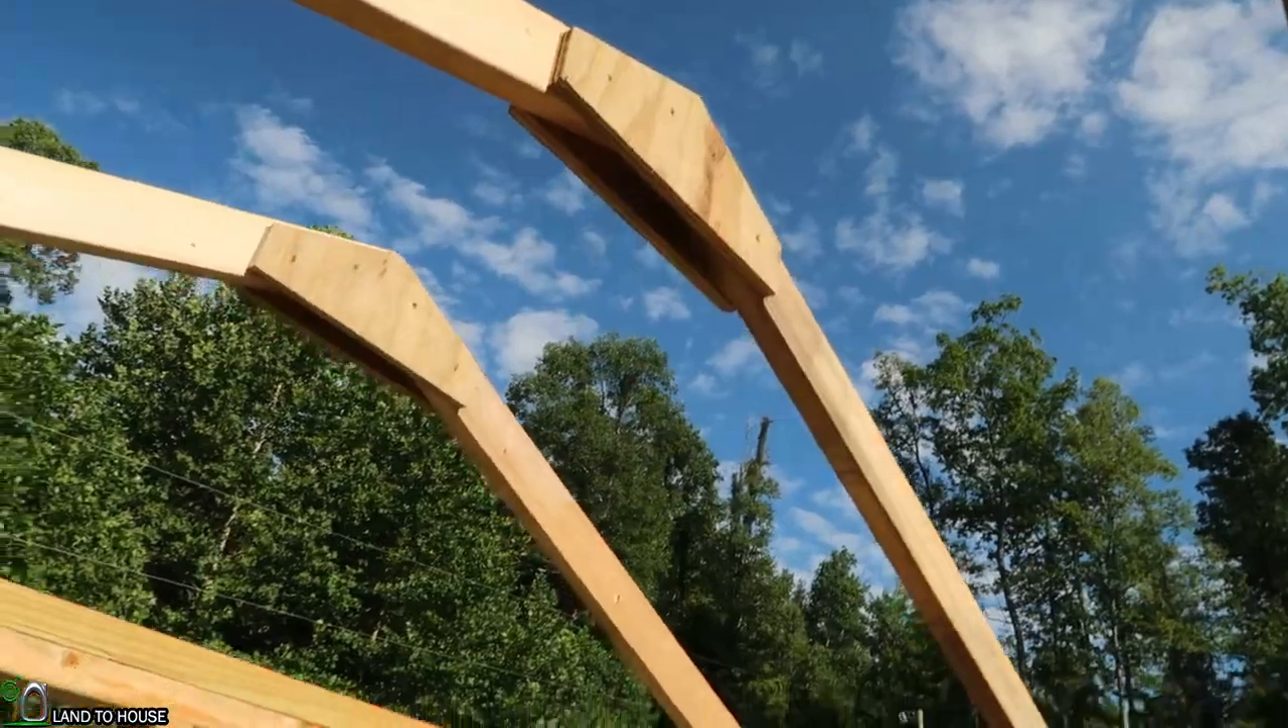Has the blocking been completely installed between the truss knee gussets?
No.